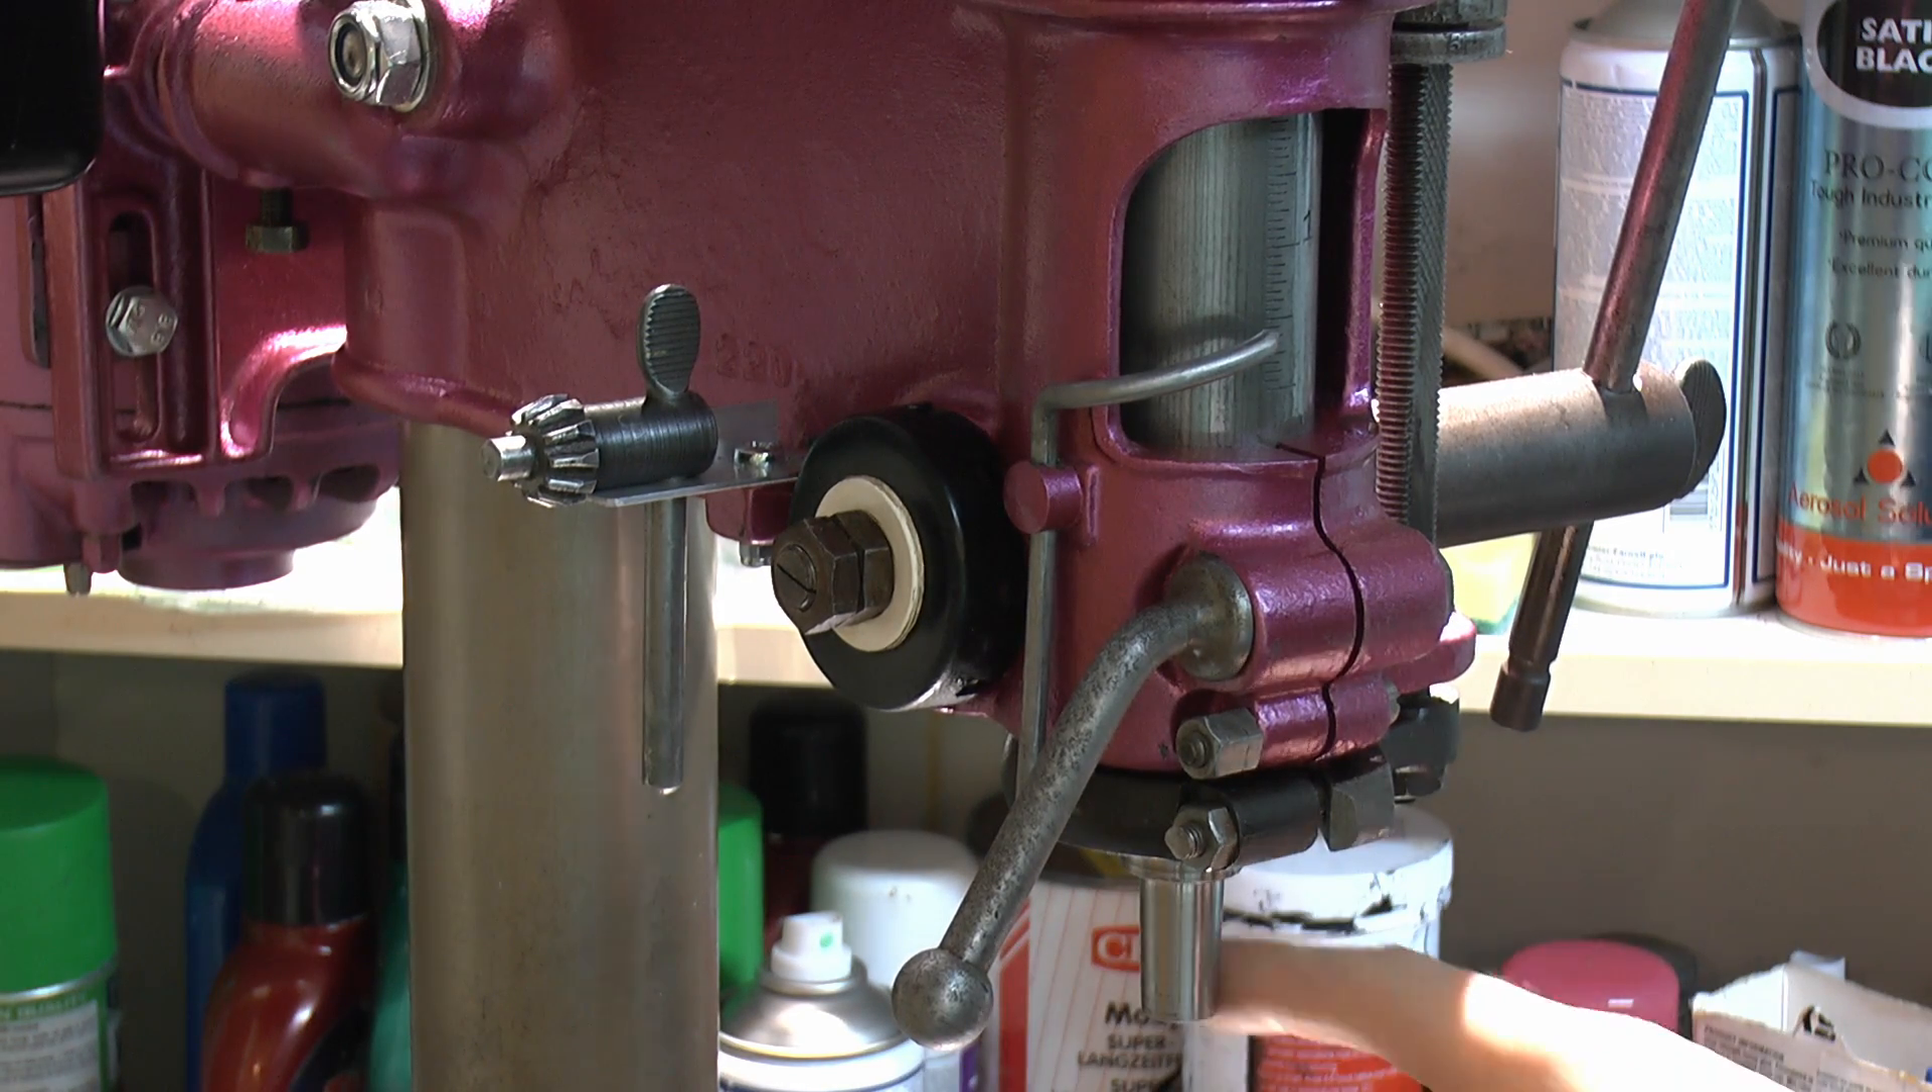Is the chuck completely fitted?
No.